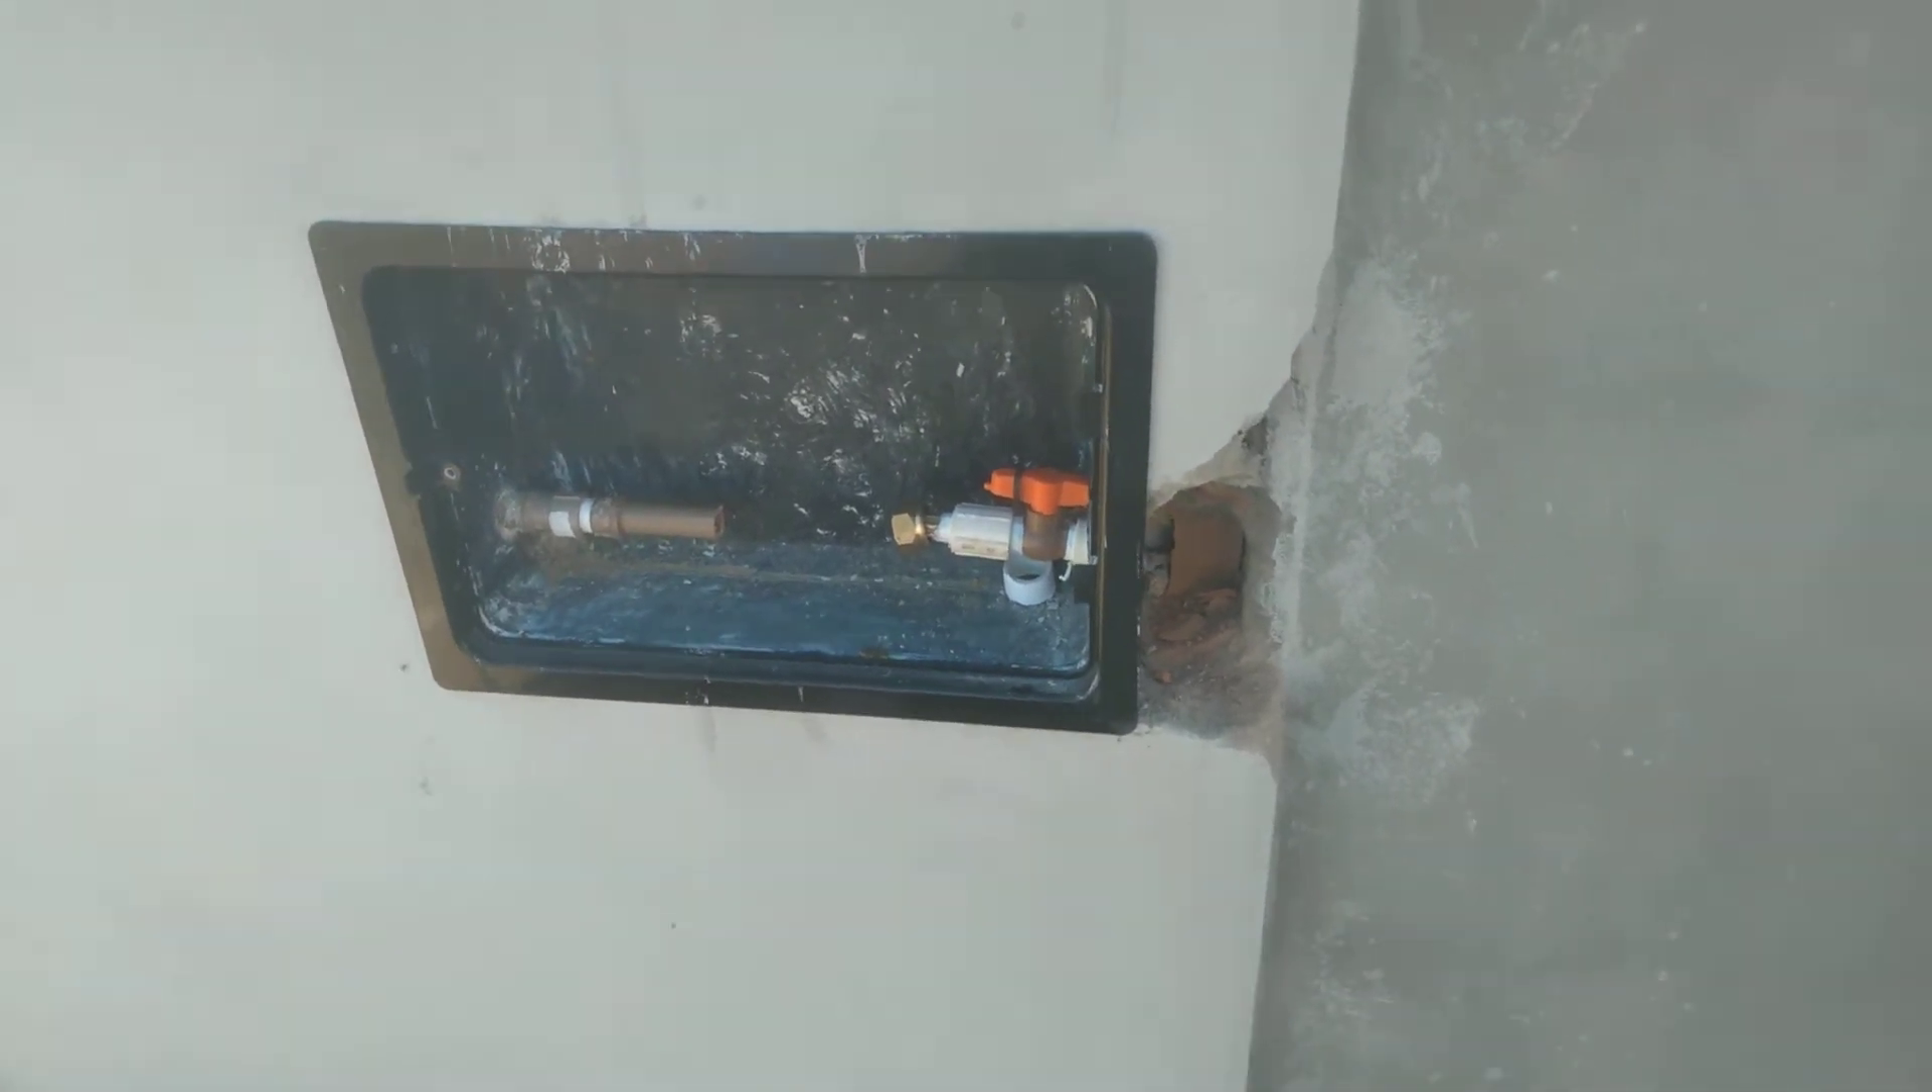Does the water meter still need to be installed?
Yes.